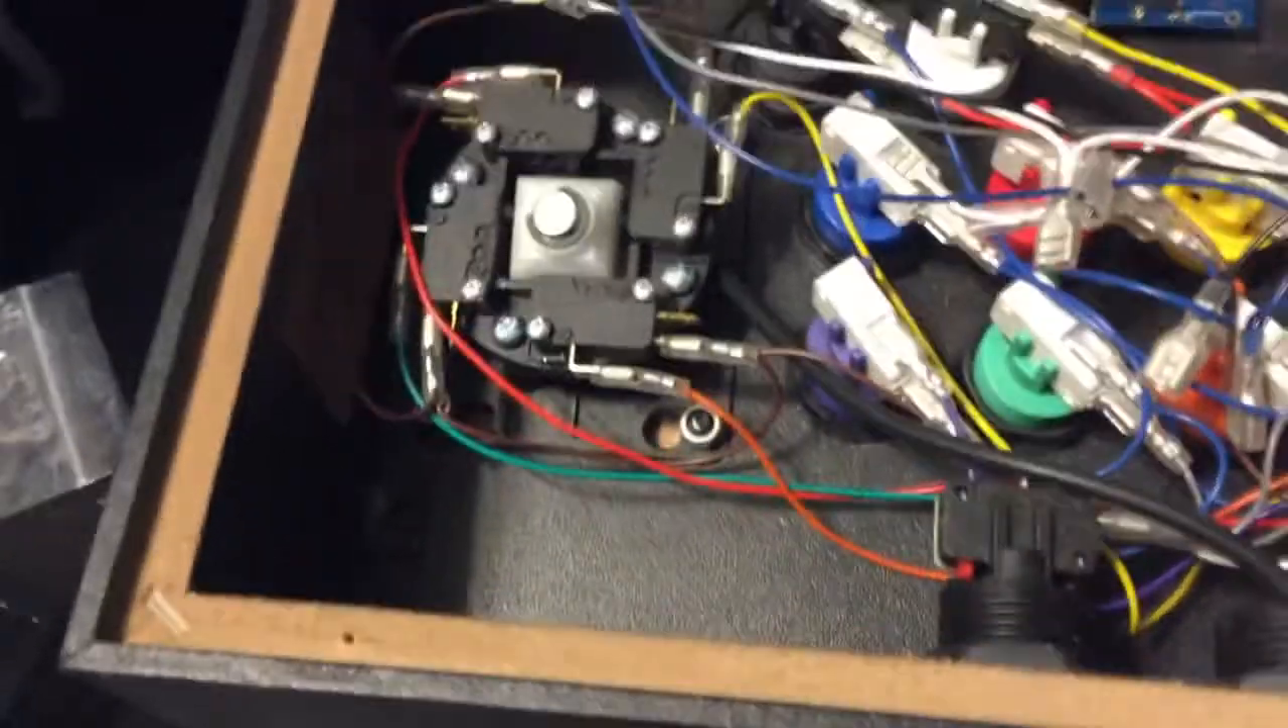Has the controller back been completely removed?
Yes.